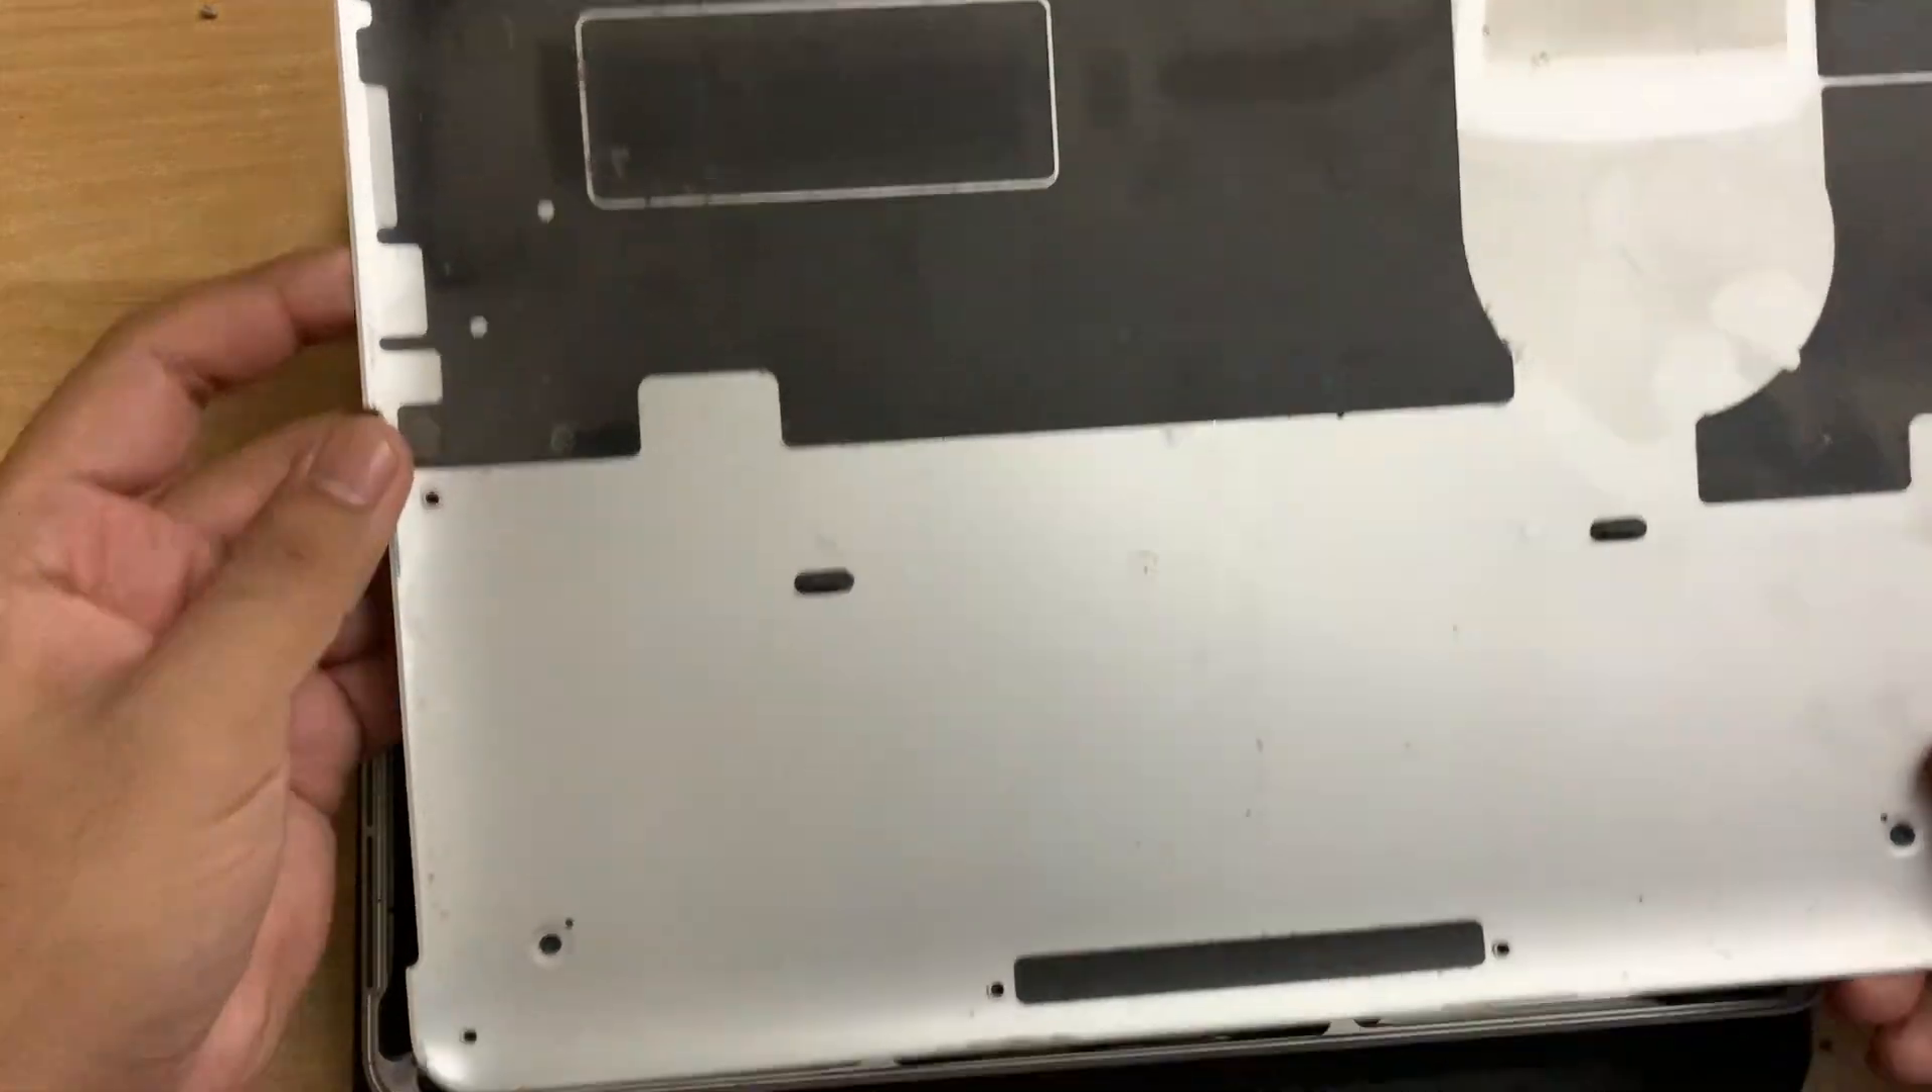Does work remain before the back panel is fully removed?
No.